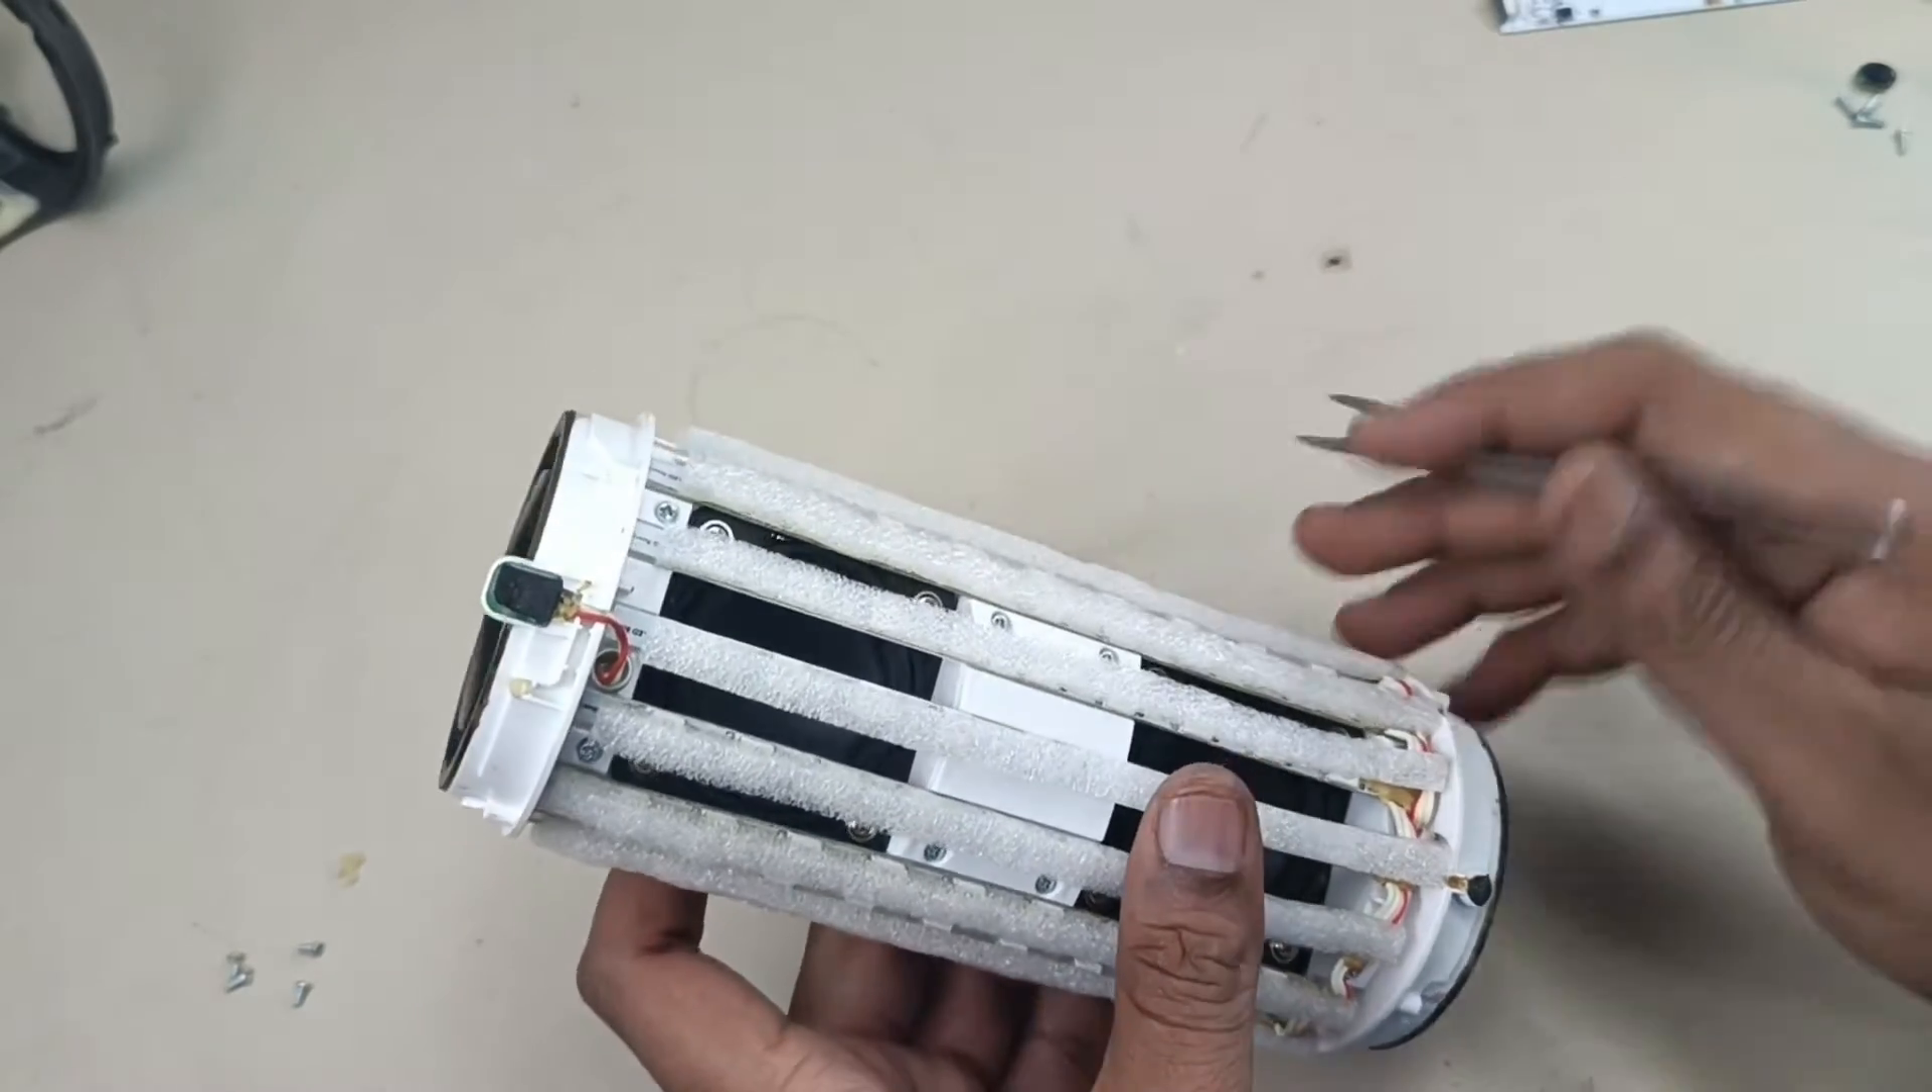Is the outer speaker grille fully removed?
Yes.